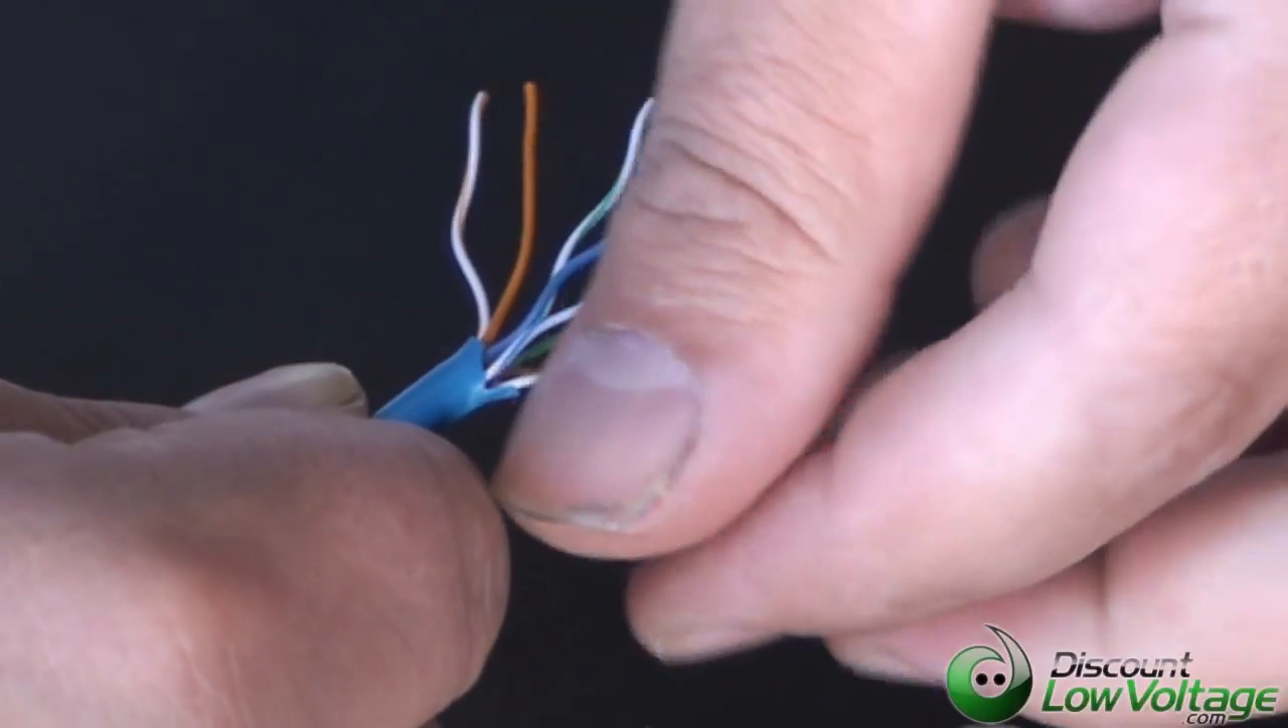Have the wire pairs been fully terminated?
No.